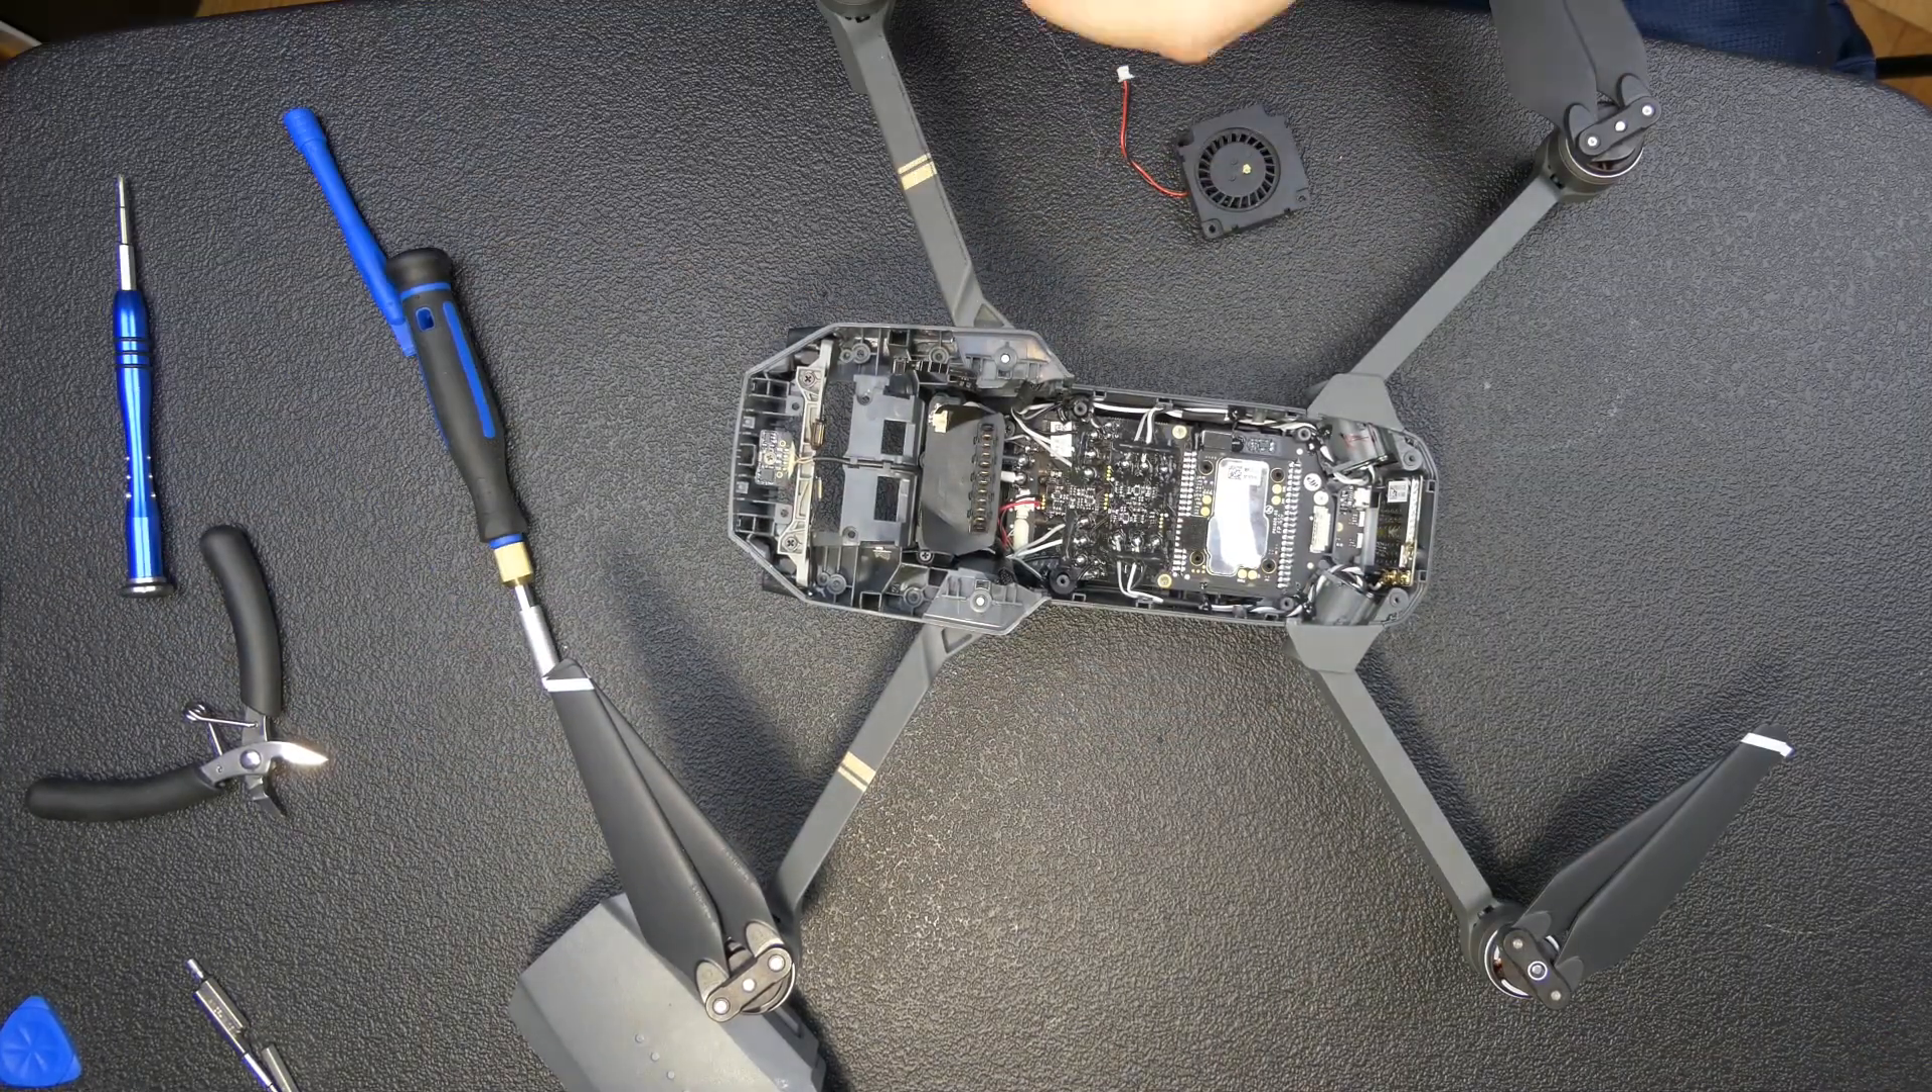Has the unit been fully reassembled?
No.